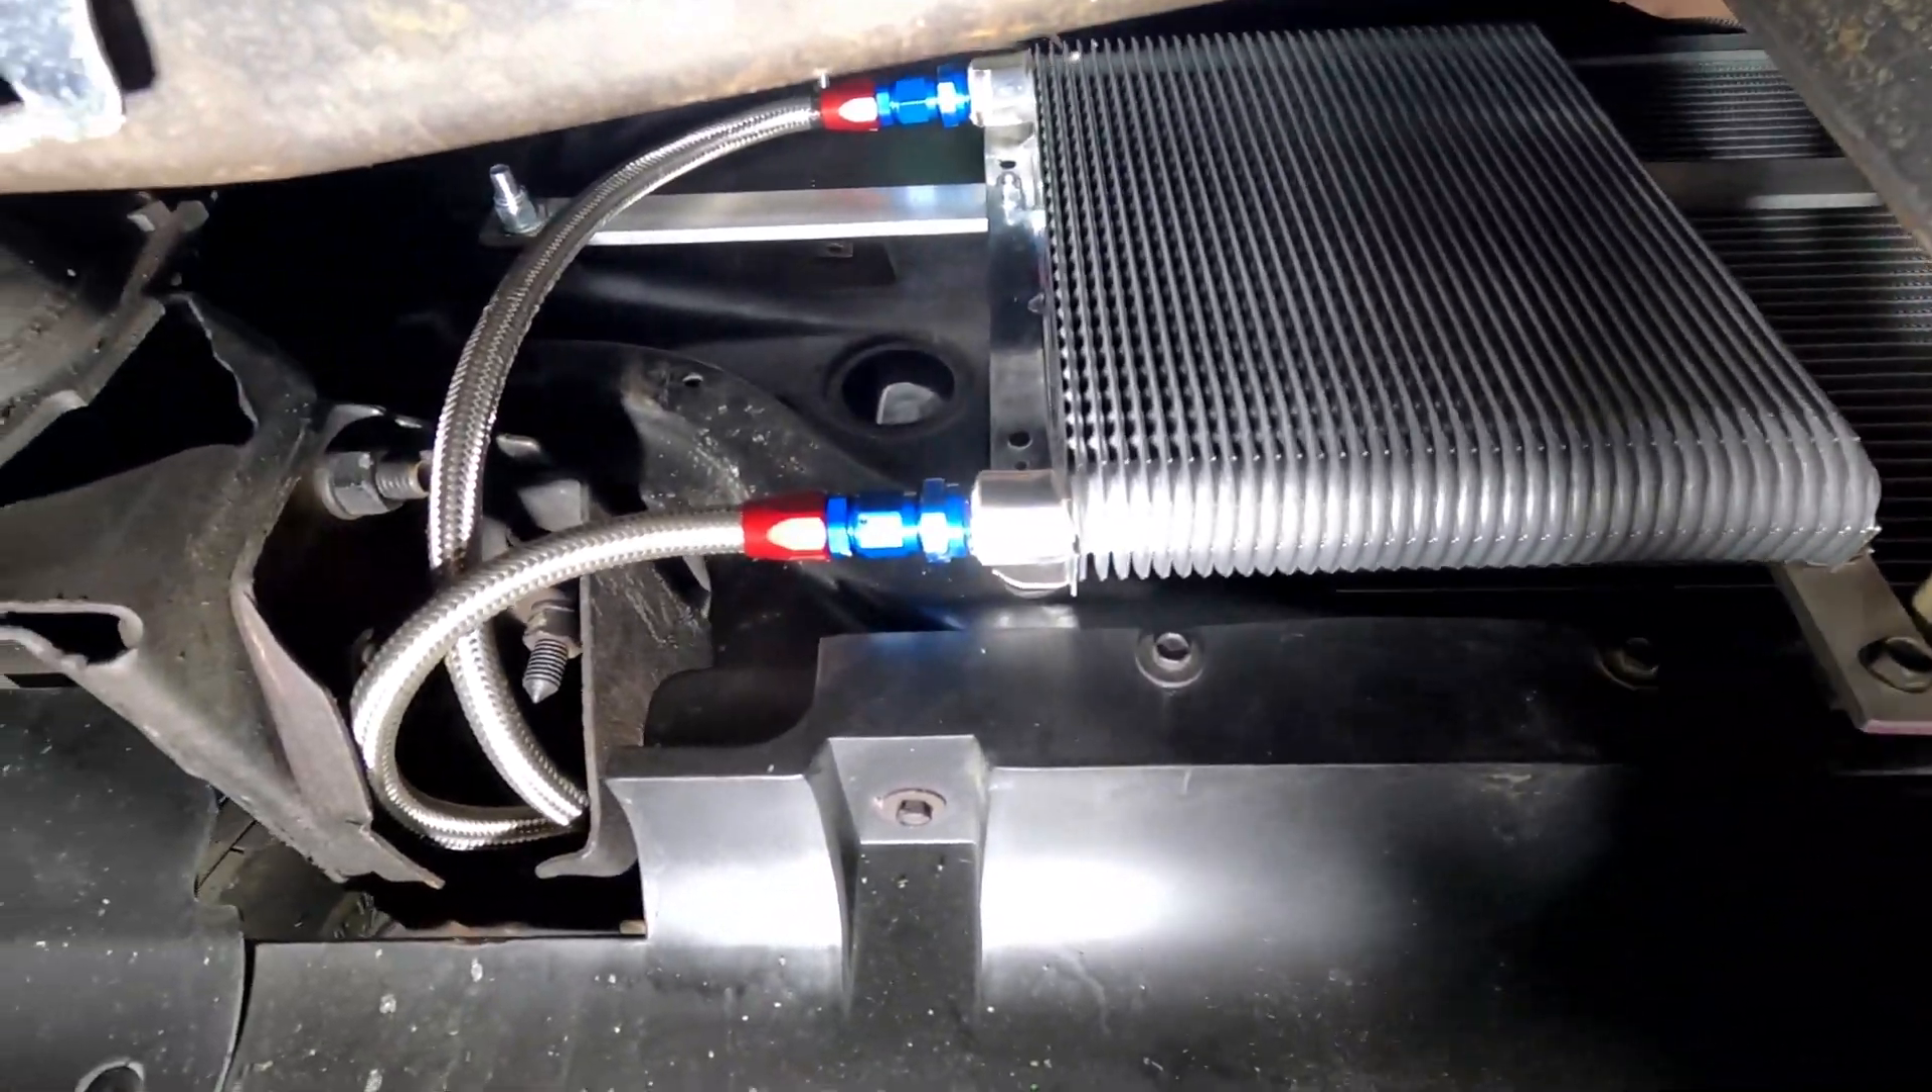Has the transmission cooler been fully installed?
Yes.